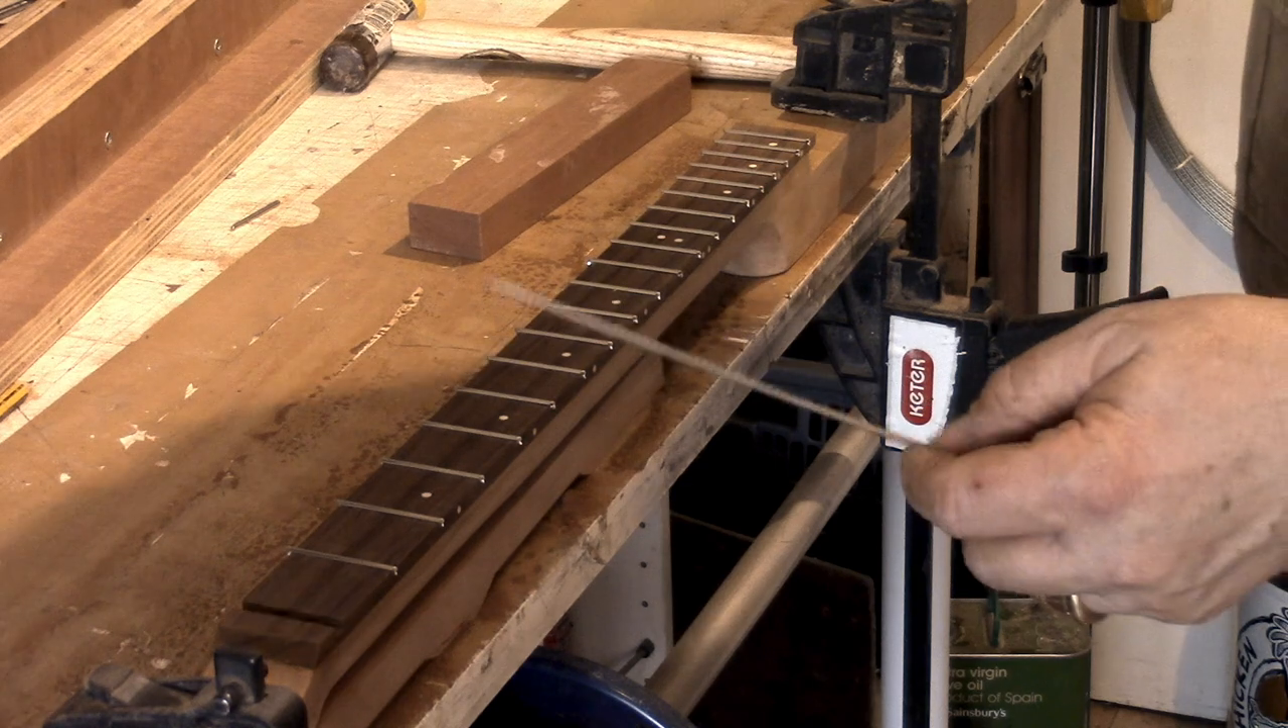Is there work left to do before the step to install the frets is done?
No.